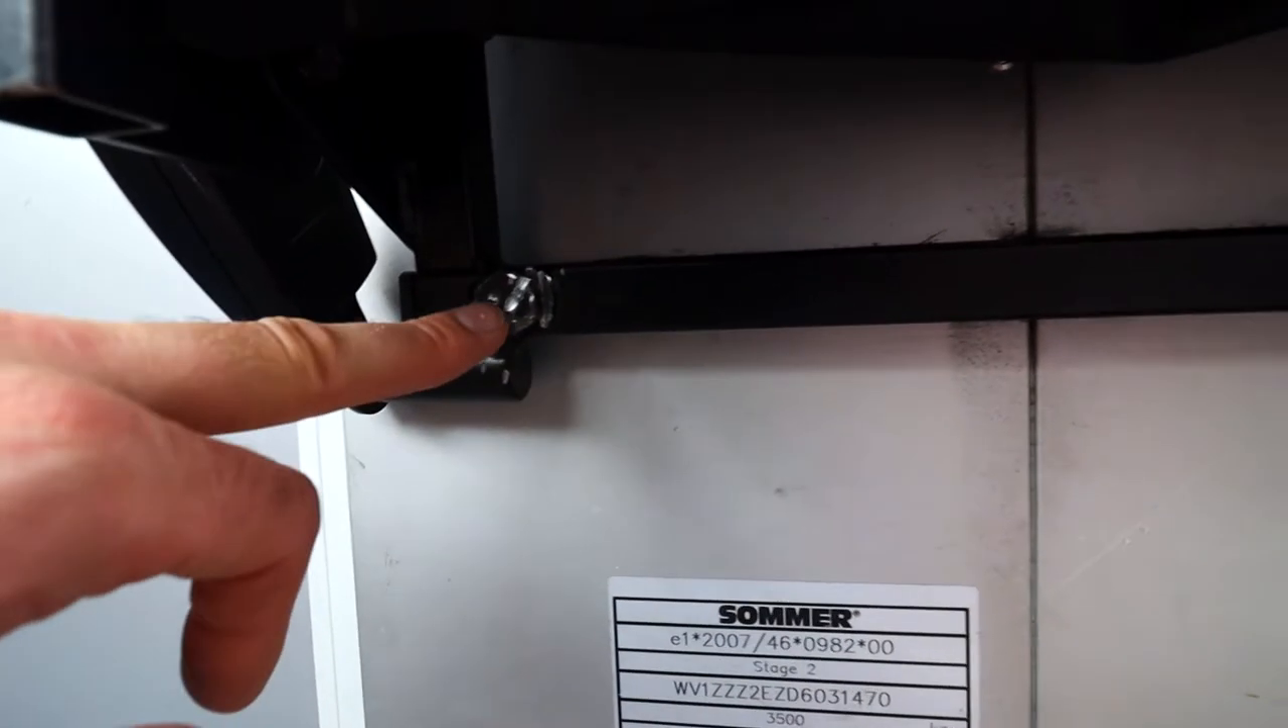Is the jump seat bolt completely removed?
No.